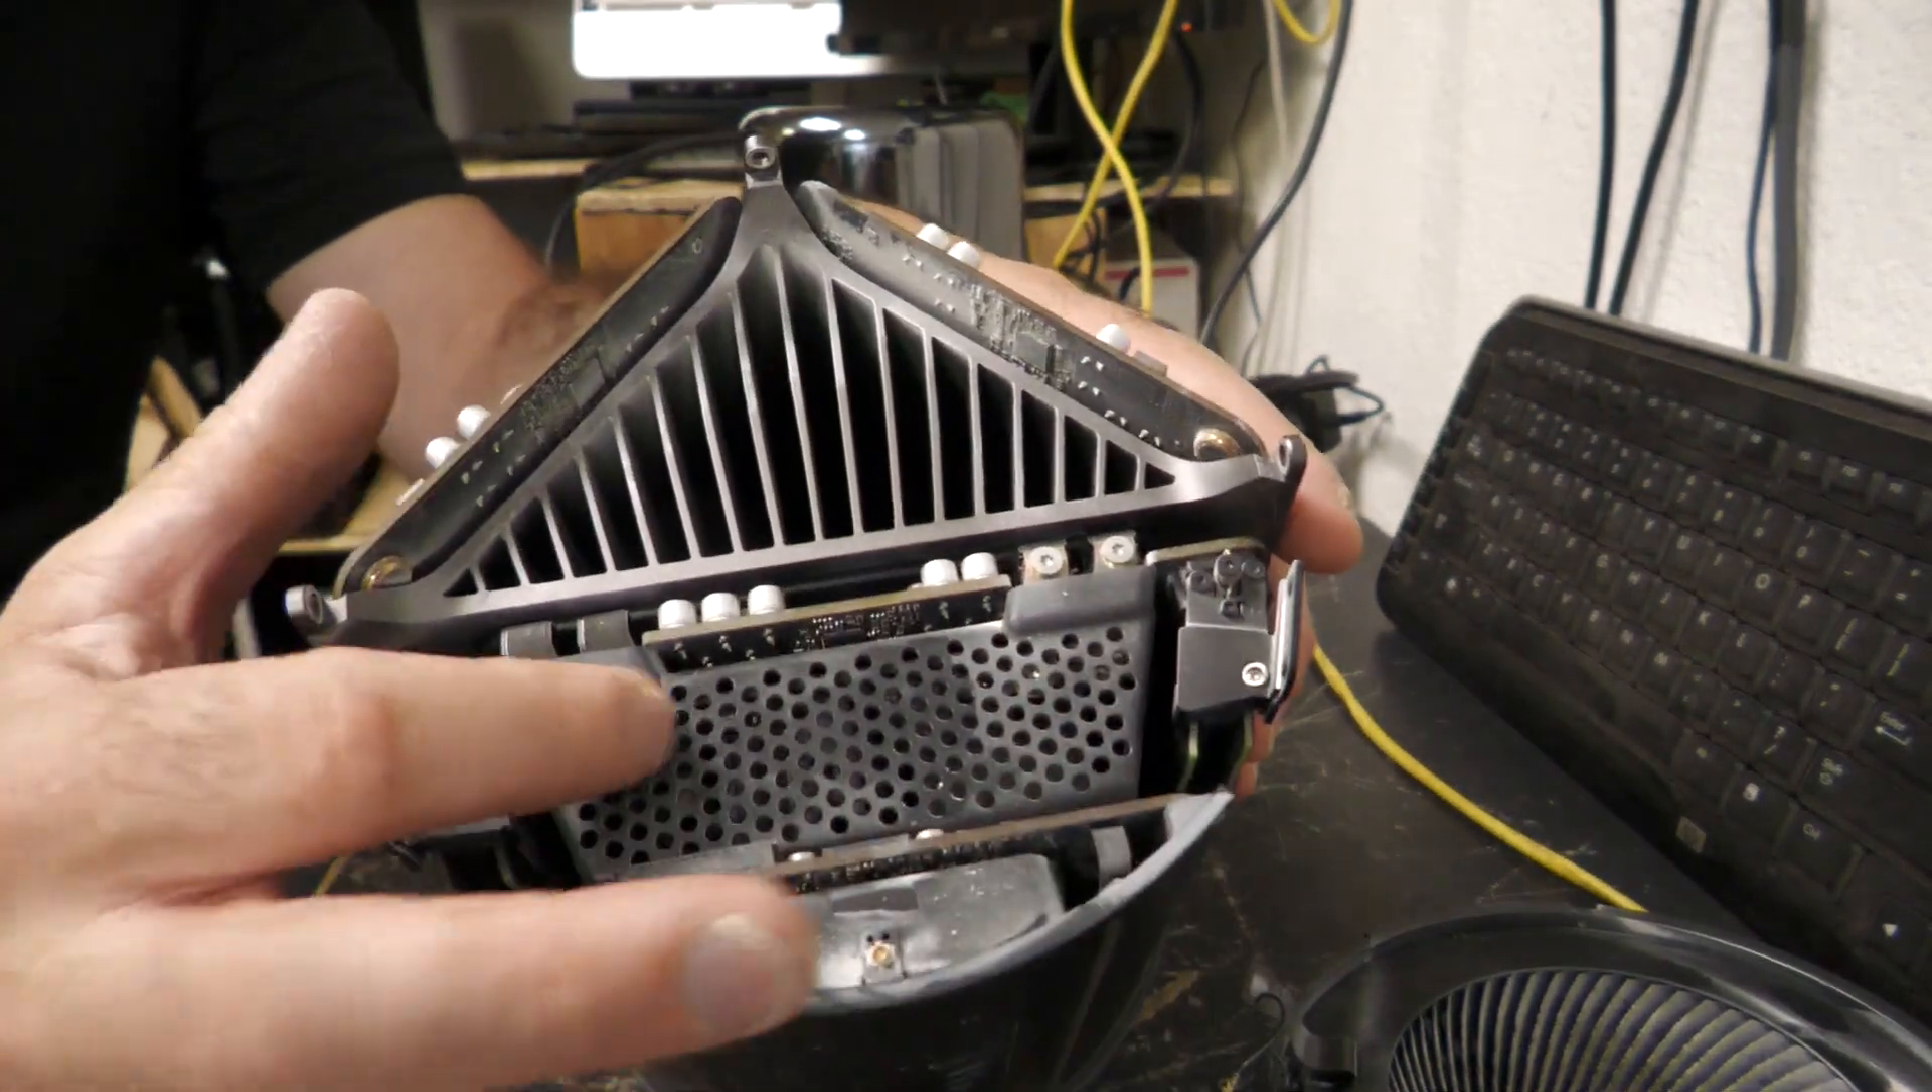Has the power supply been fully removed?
No.